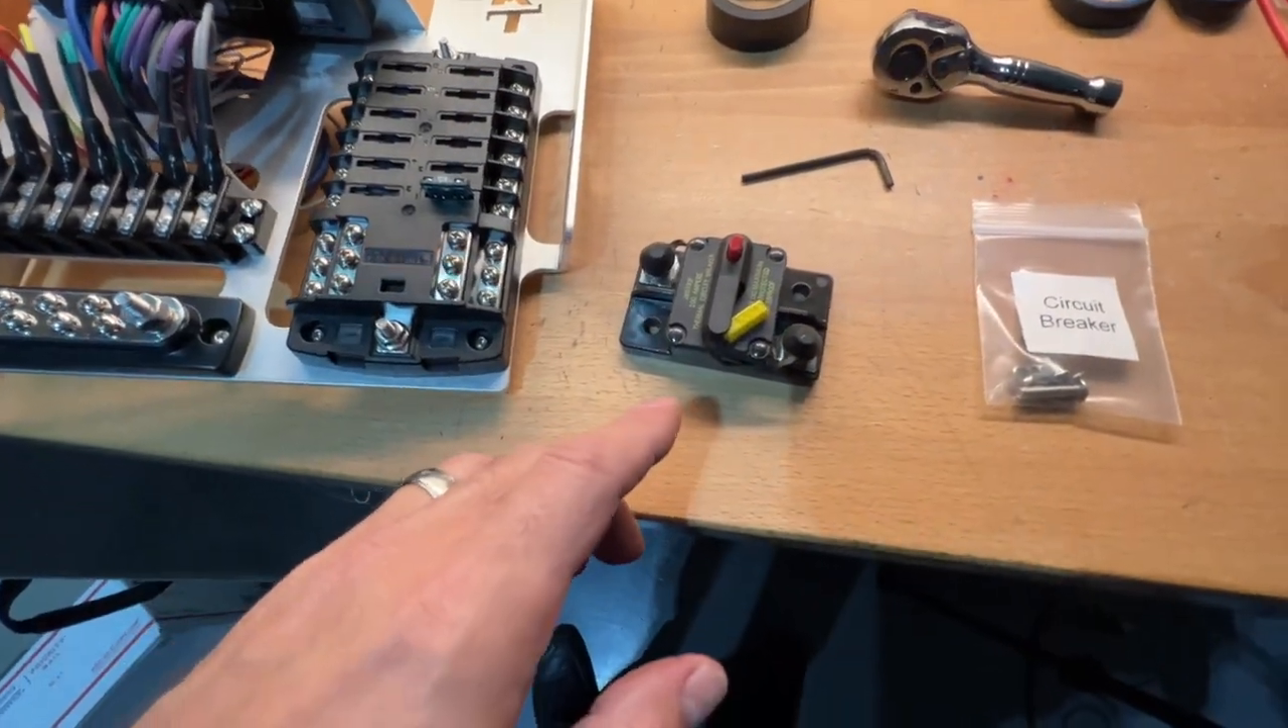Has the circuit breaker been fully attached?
No.